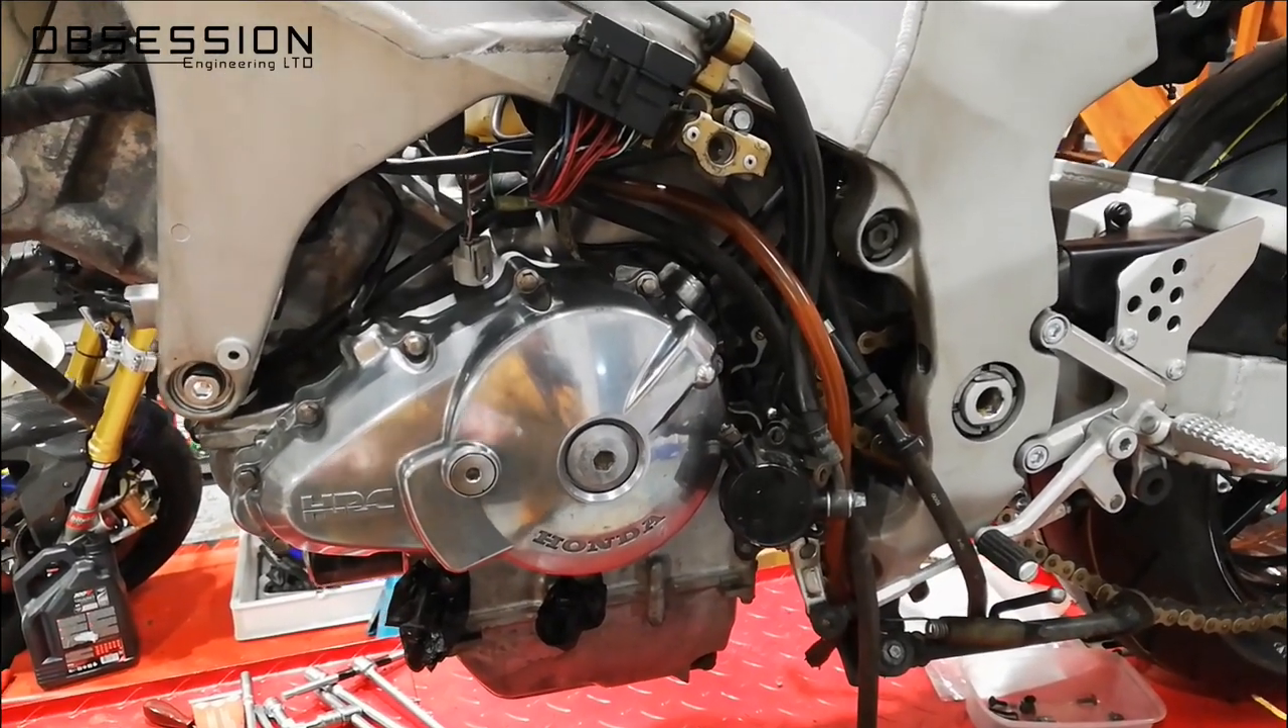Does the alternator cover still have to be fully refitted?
No.